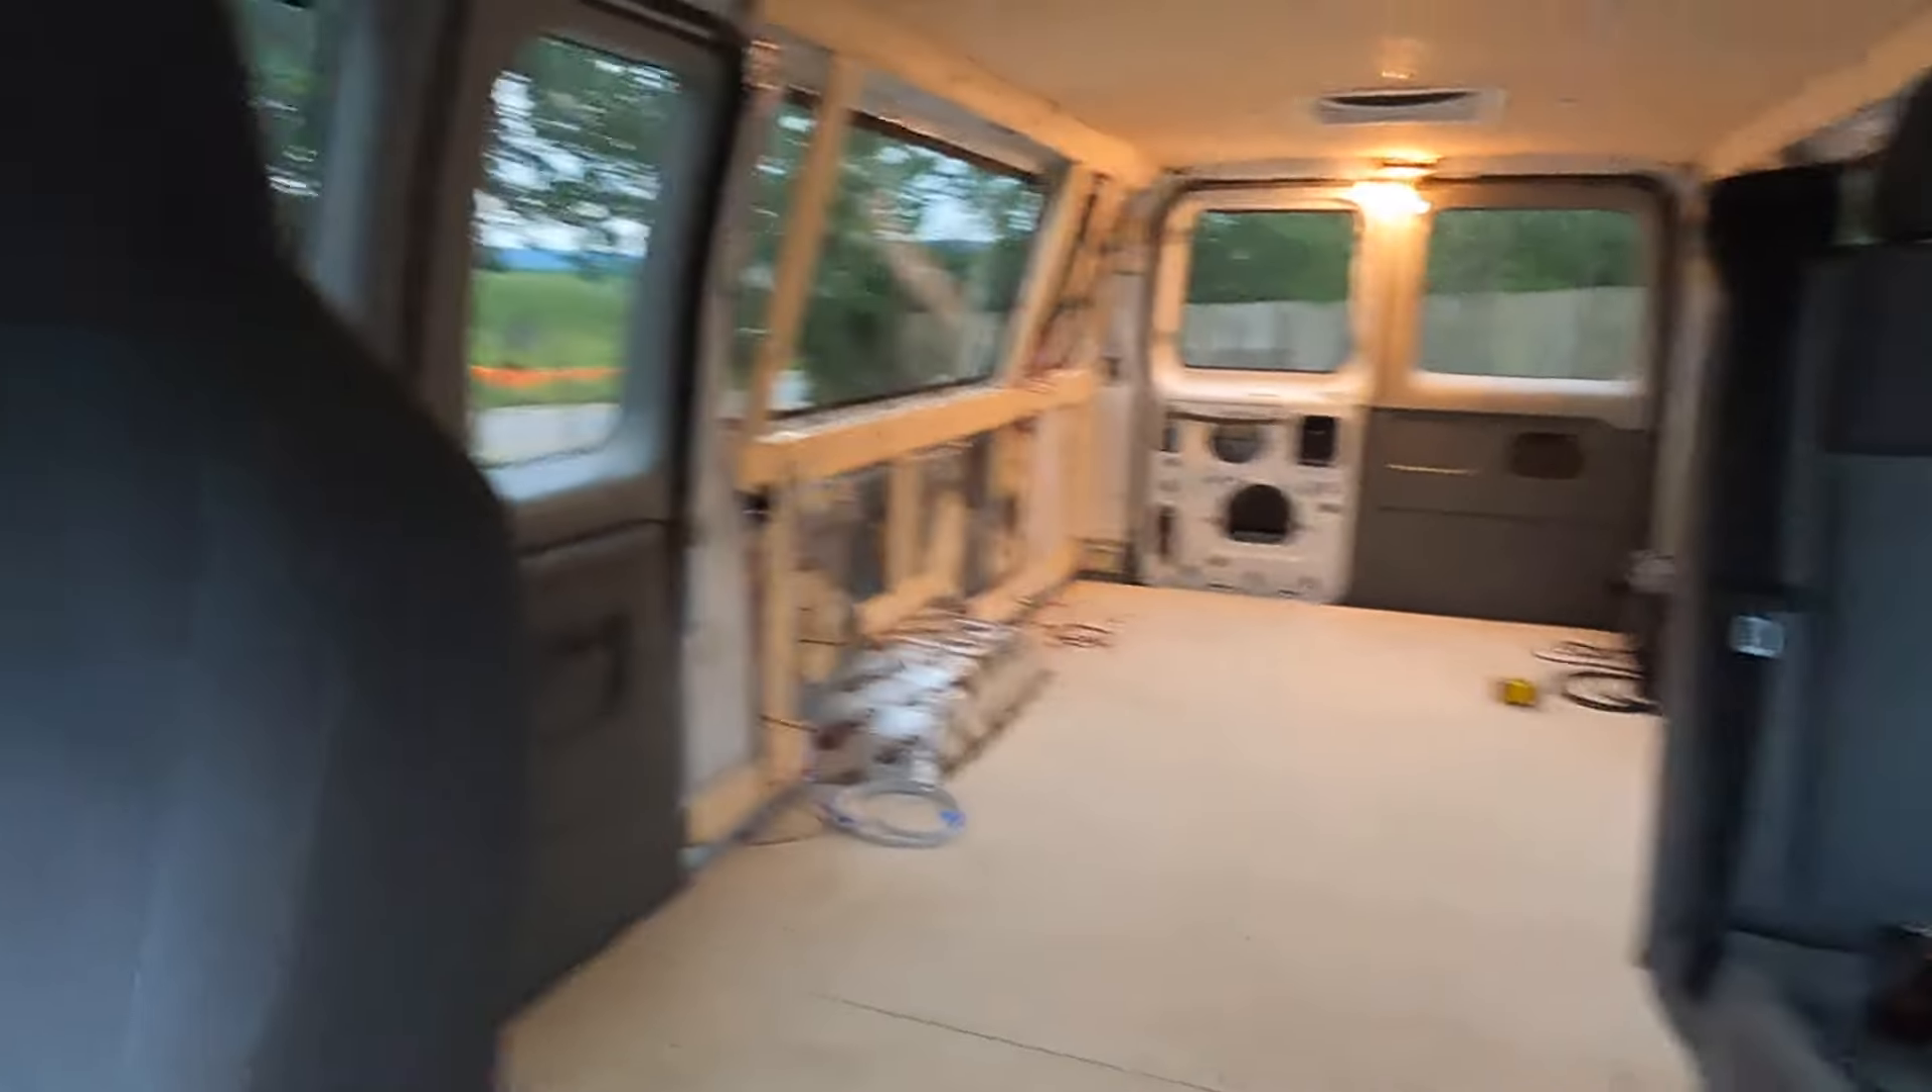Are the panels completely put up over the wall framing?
No.